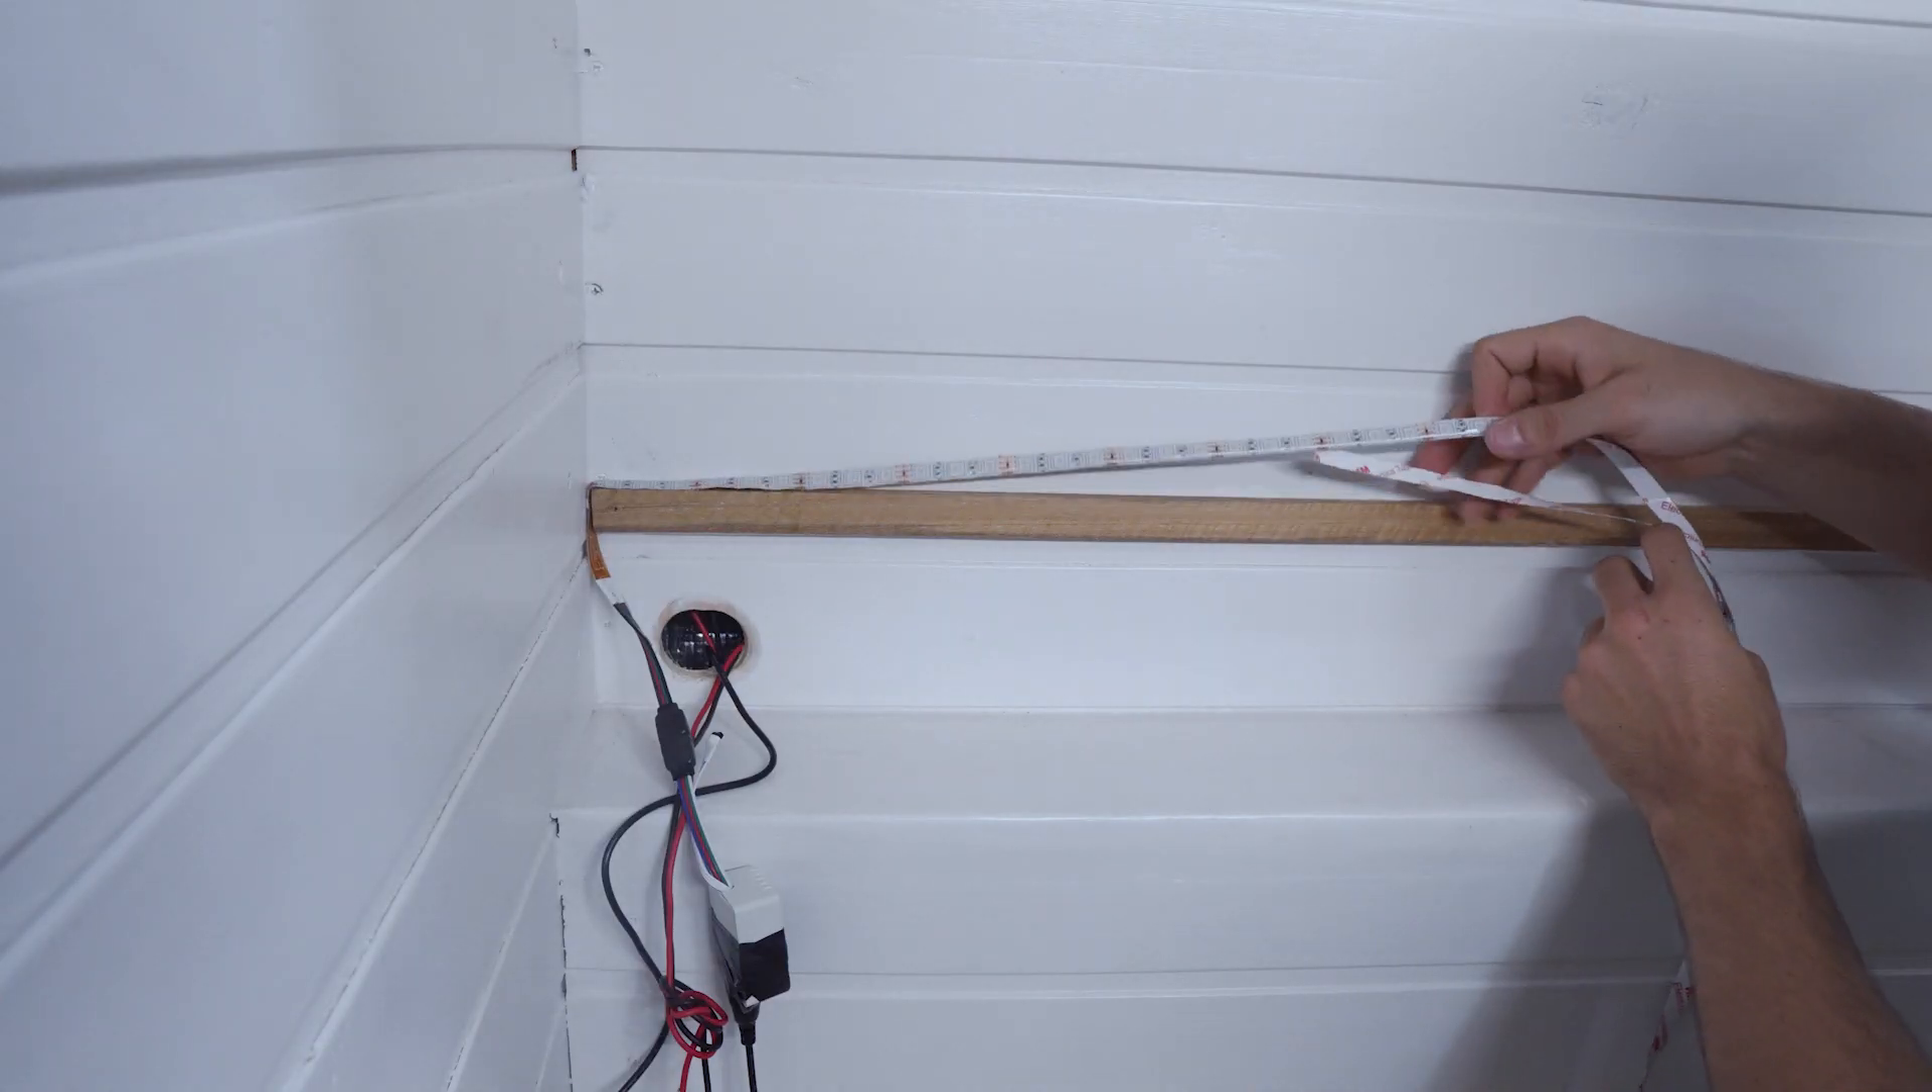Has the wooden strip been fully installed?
Yes.